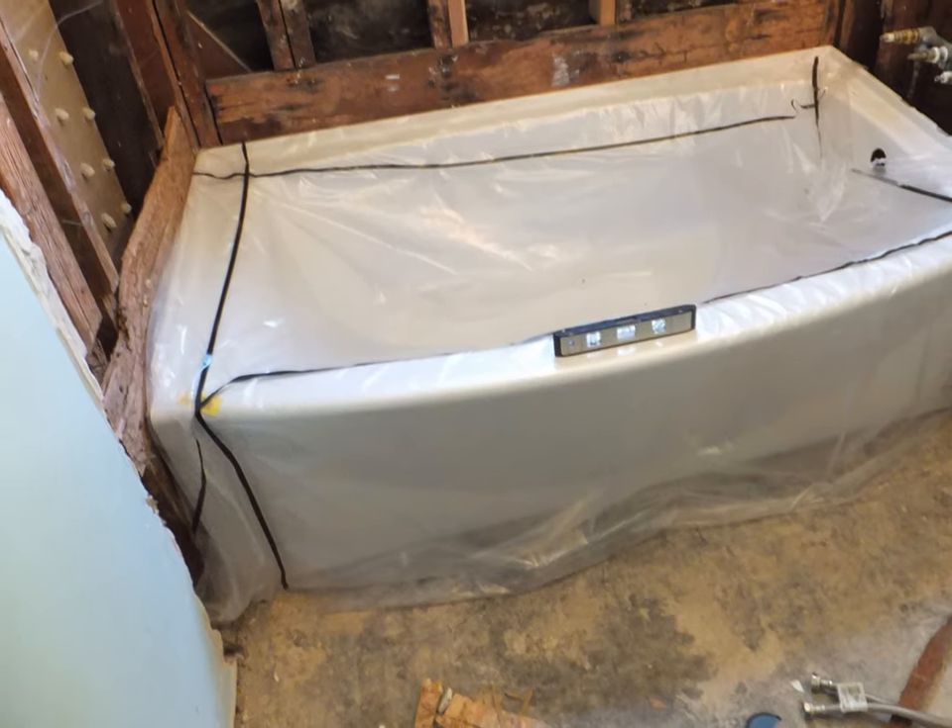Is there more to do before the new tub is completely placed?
No.